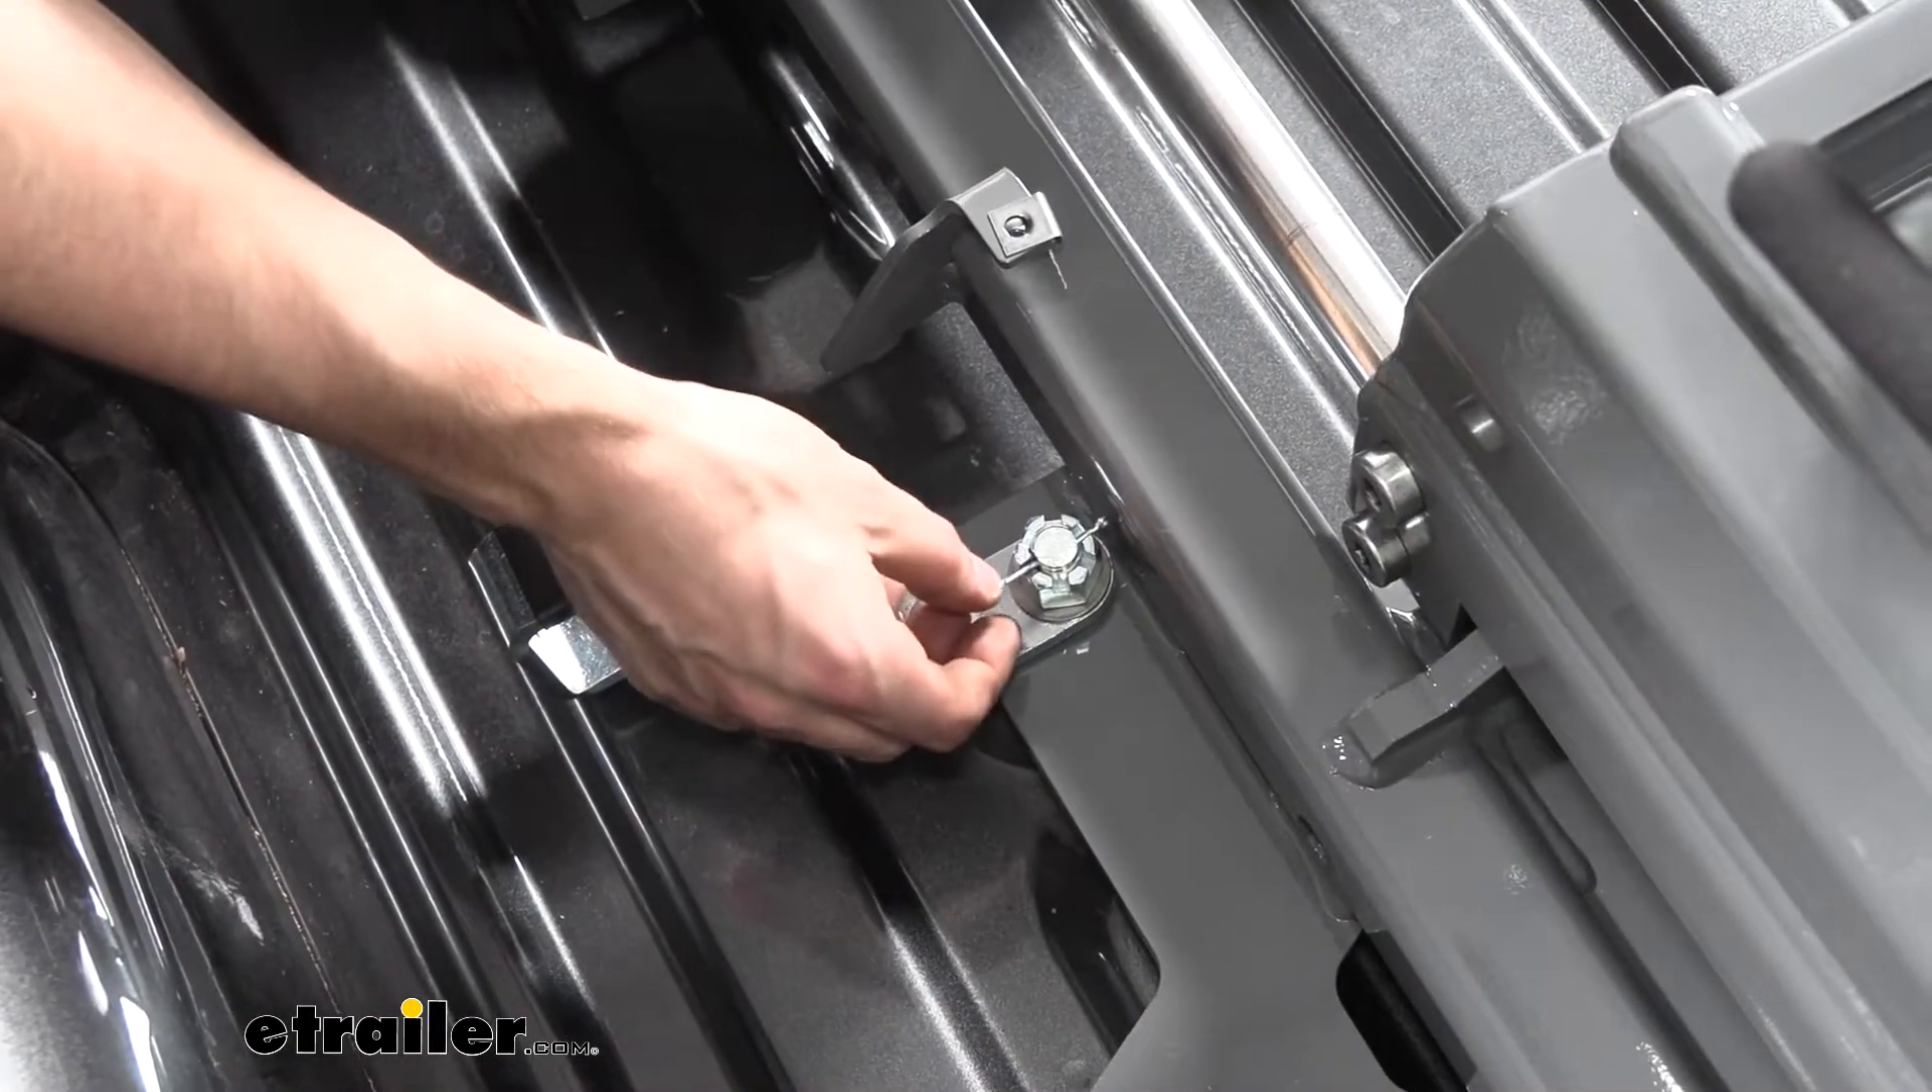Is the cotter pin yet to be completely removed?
Yes.